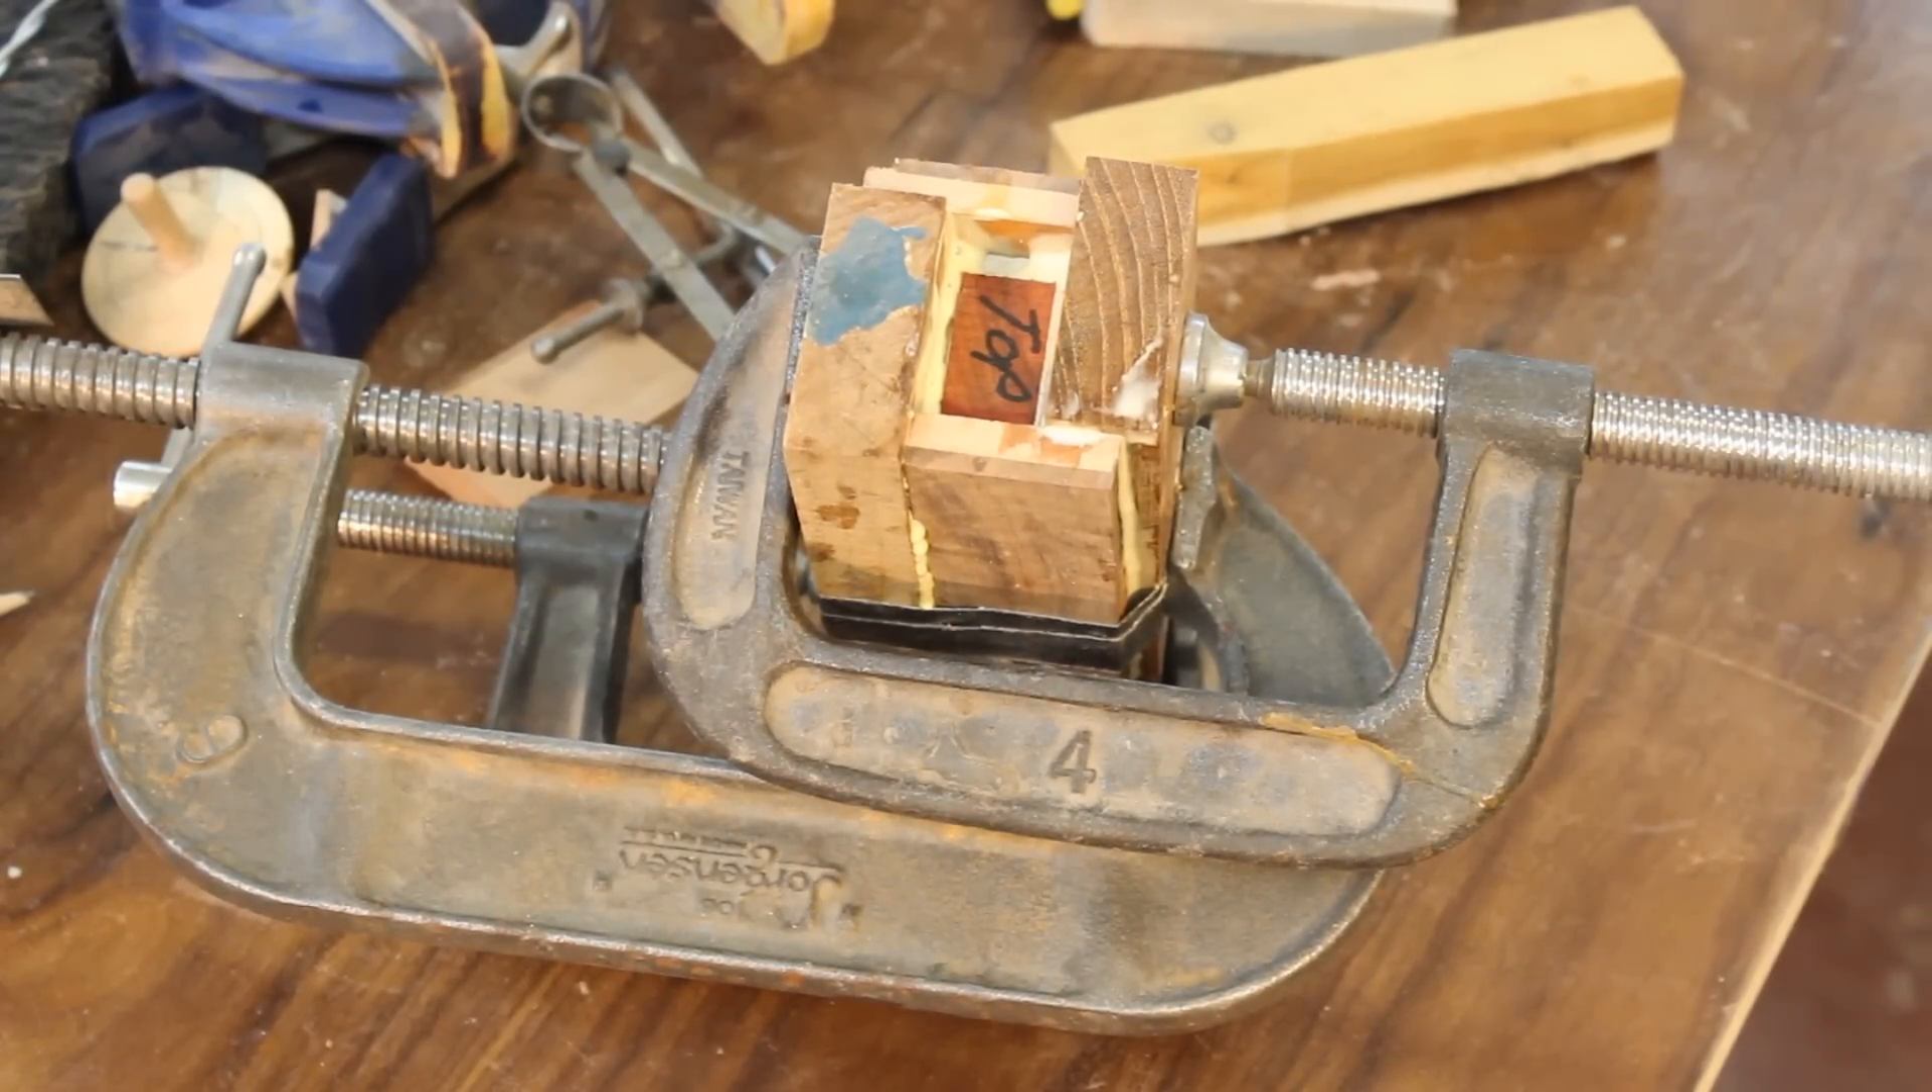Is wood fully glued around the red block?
Yes.